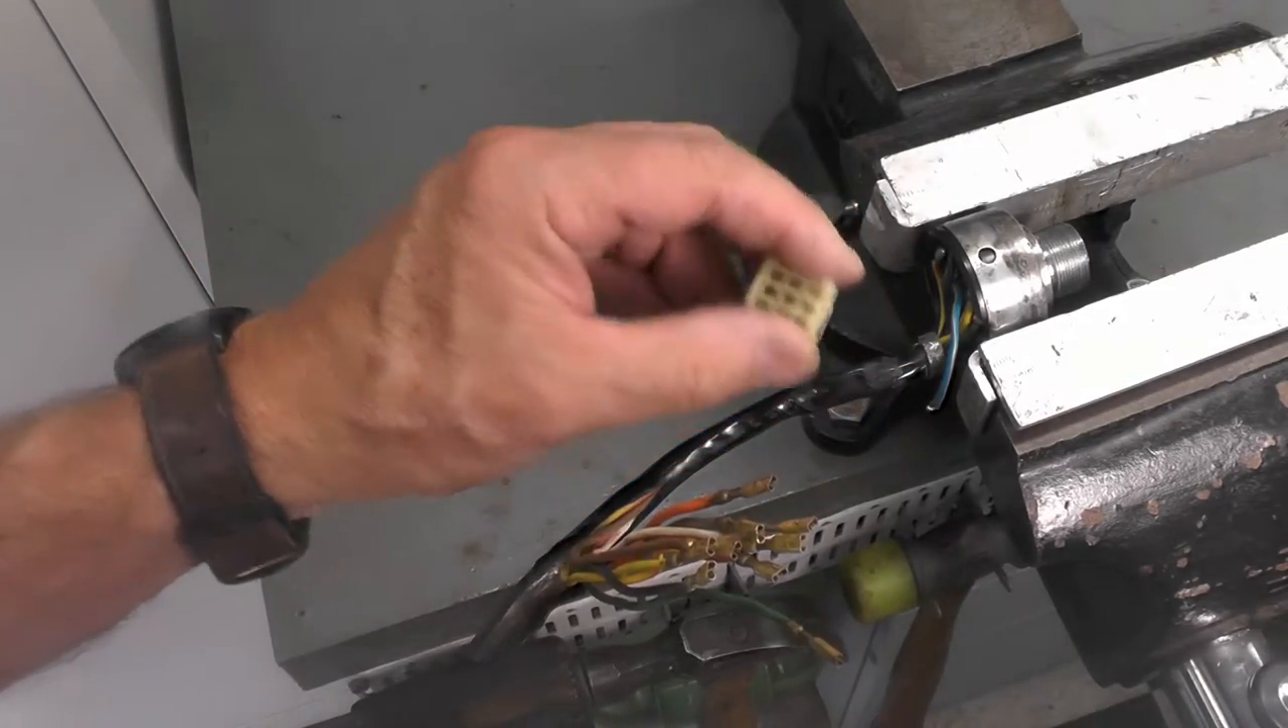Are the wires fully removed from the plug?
Yes.